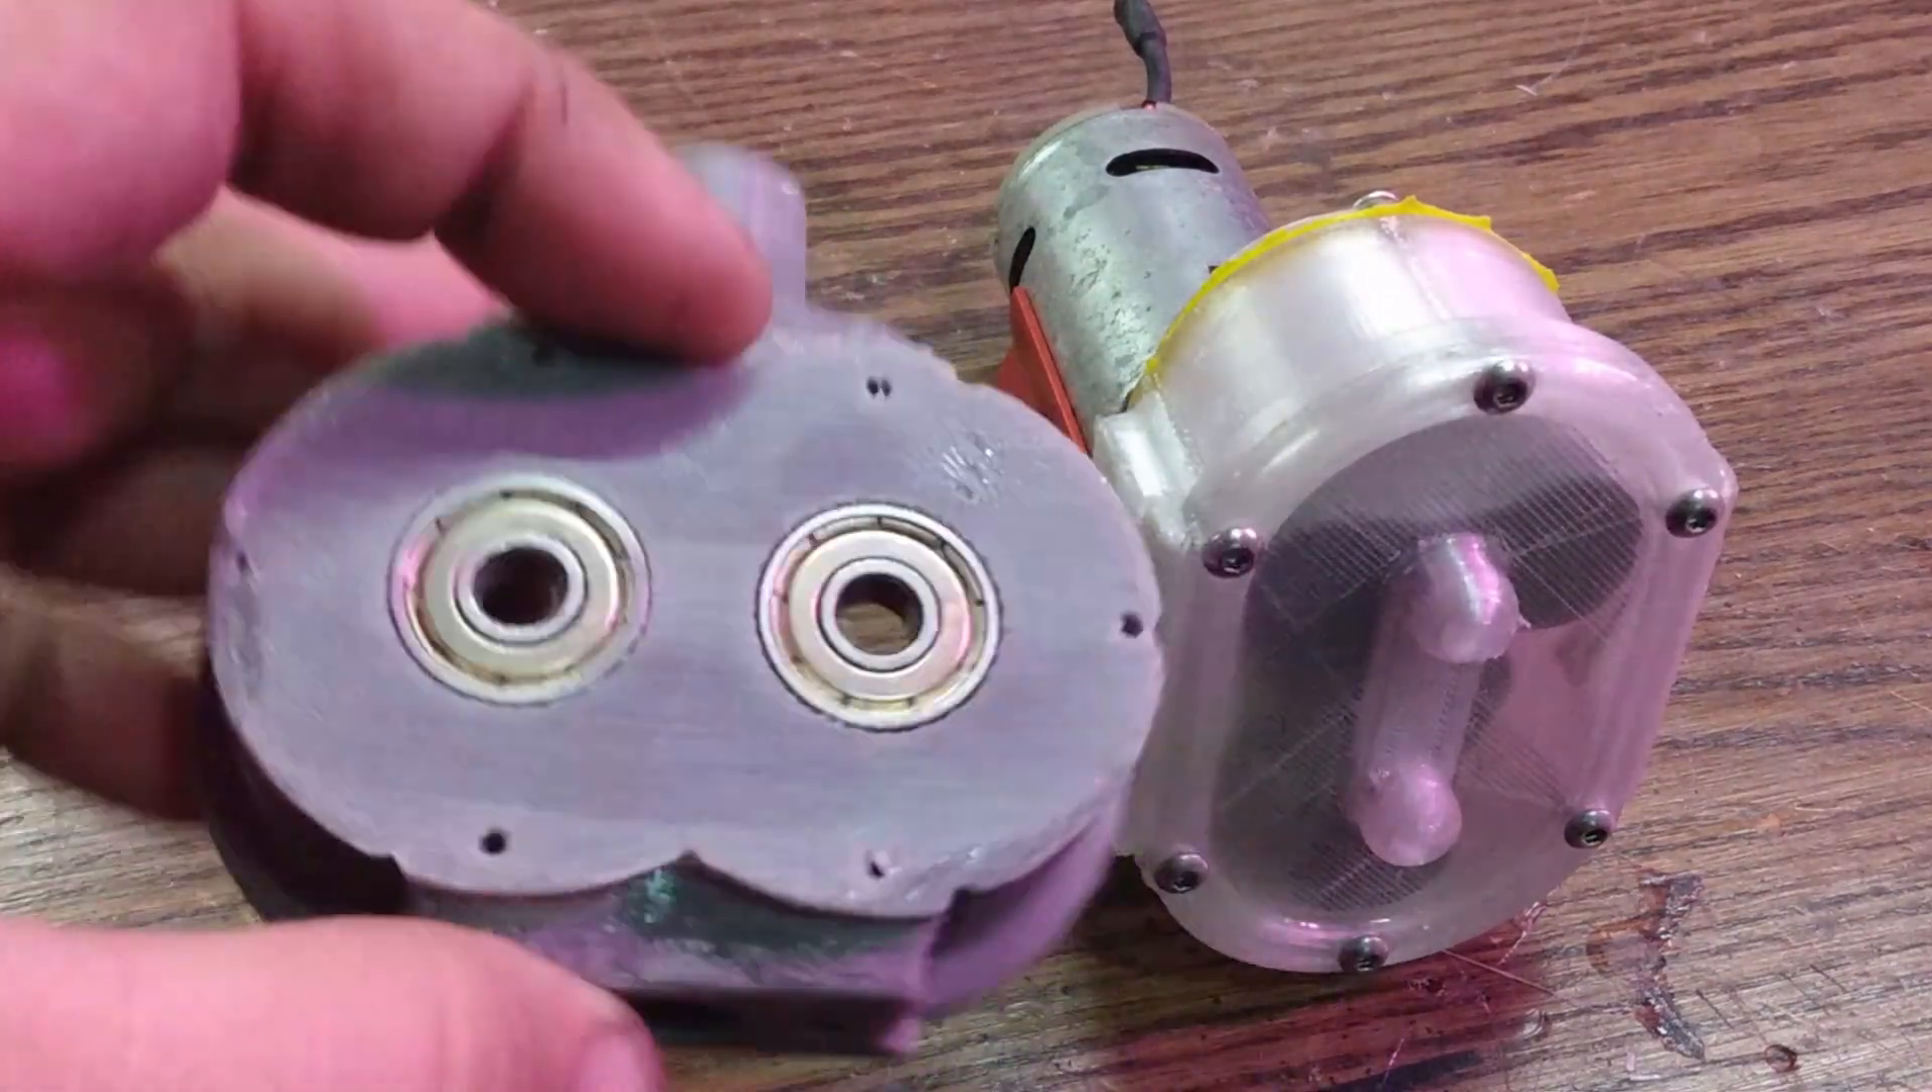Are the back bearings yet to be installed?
No.